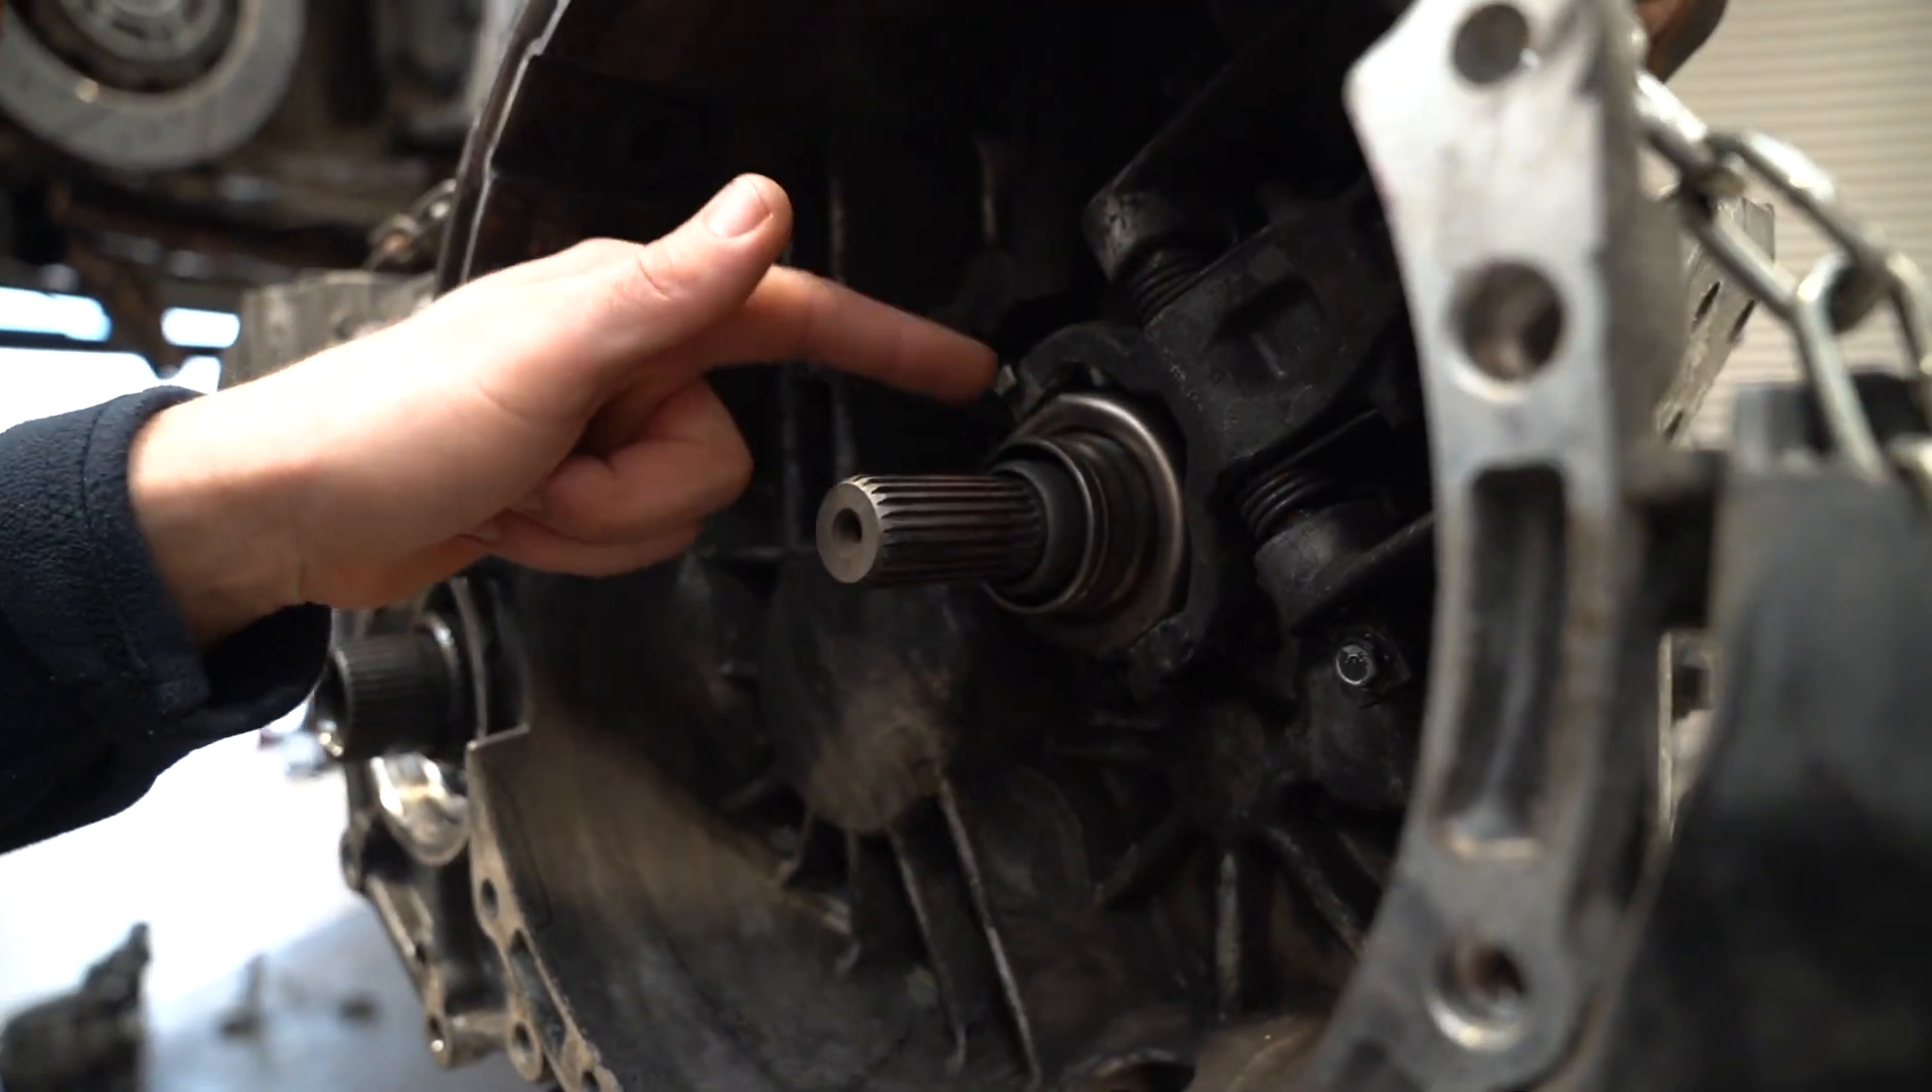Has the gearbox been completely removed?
Yes.